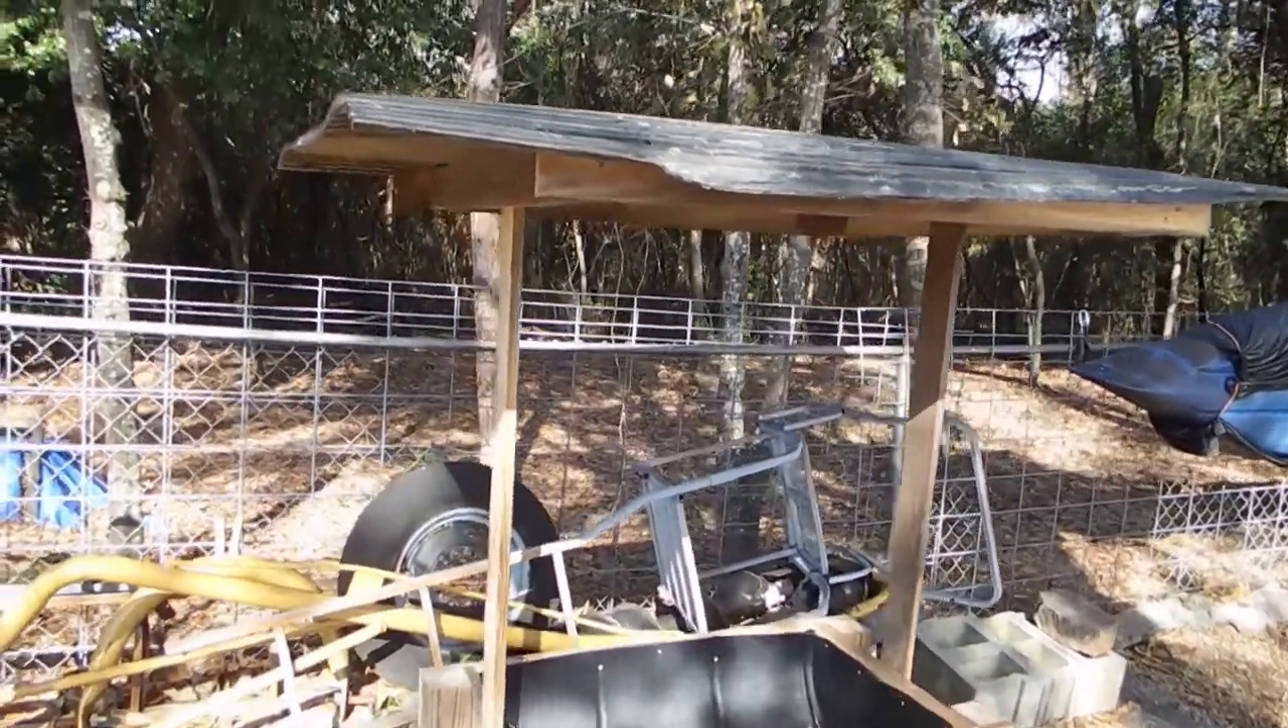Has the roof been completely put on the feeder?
Yes.